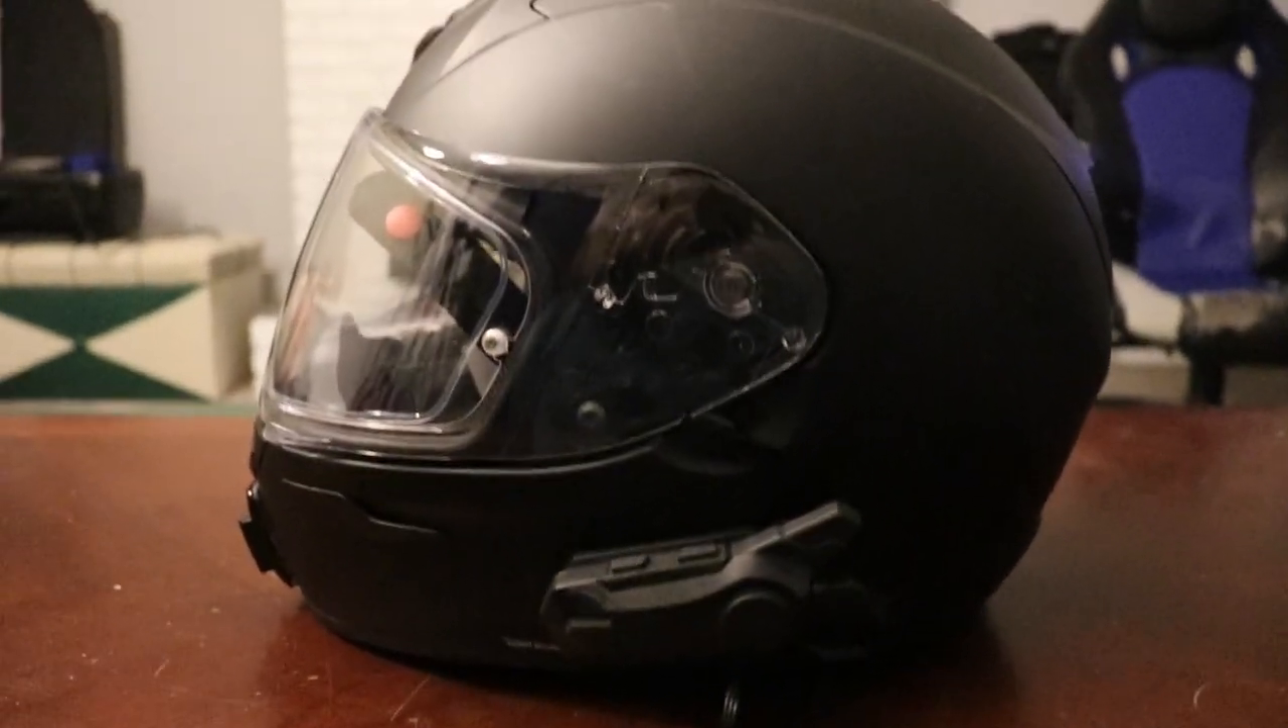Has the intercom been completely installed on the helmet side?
Yes.